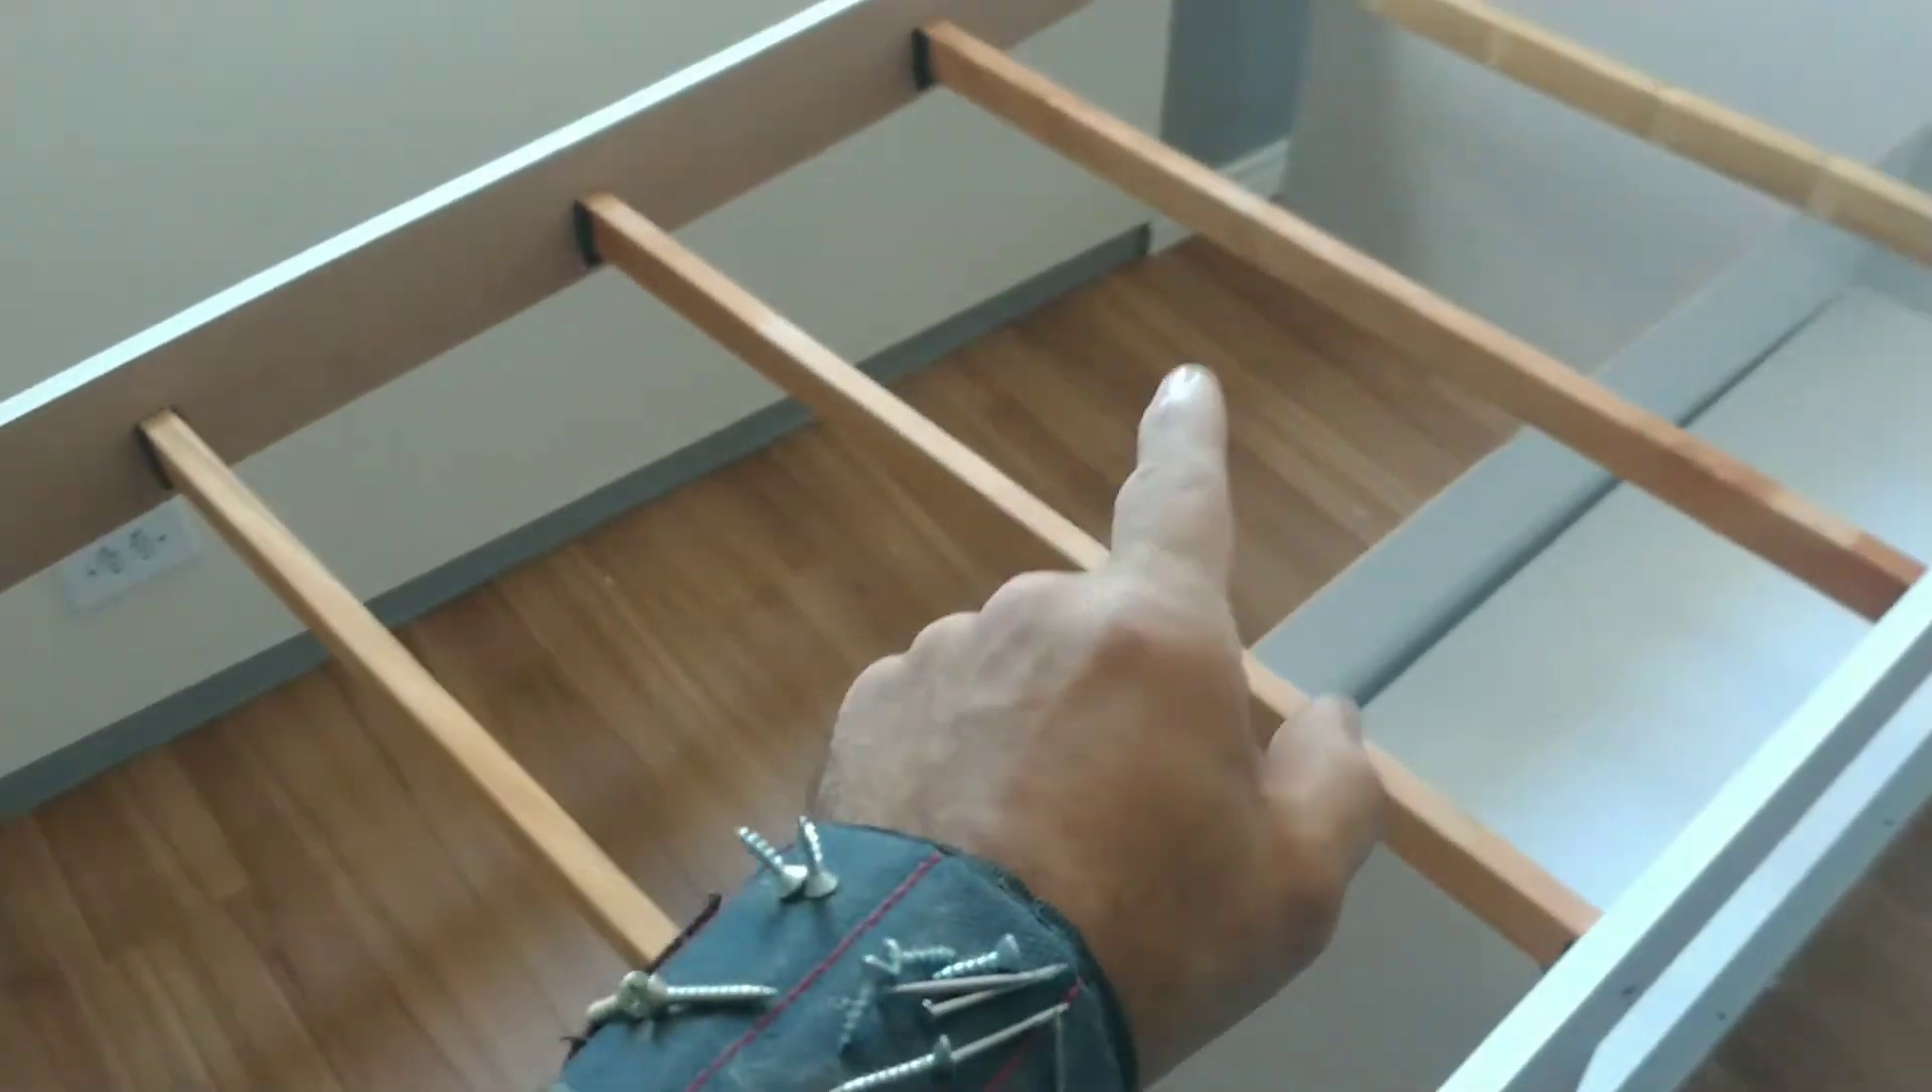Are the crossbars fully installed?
Yes.